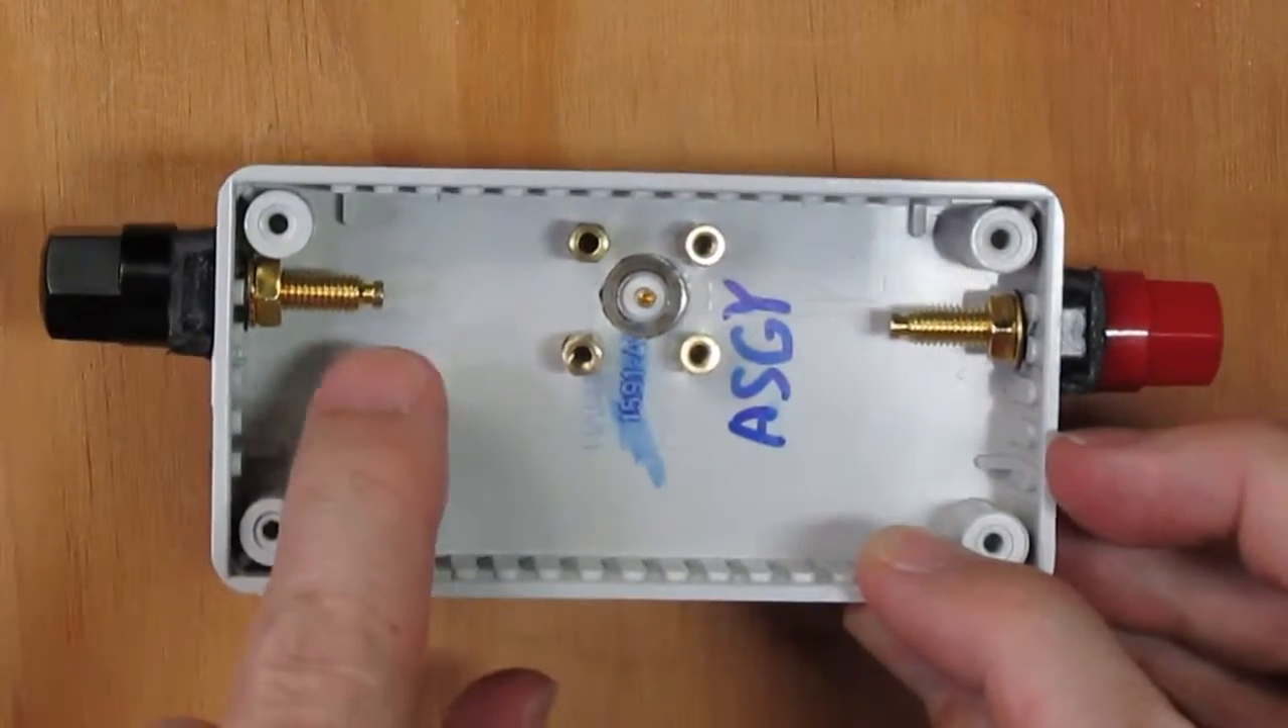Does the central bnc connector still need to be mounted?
No.